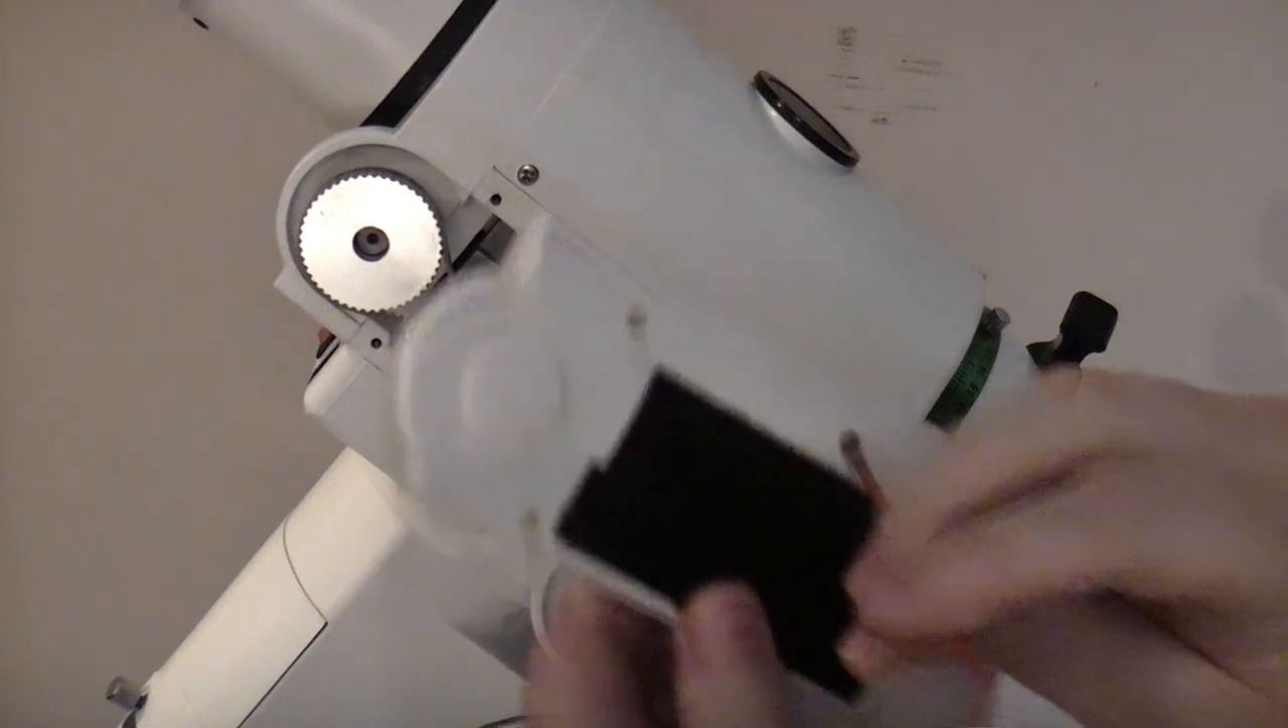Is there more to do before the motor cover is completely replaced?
Yes.